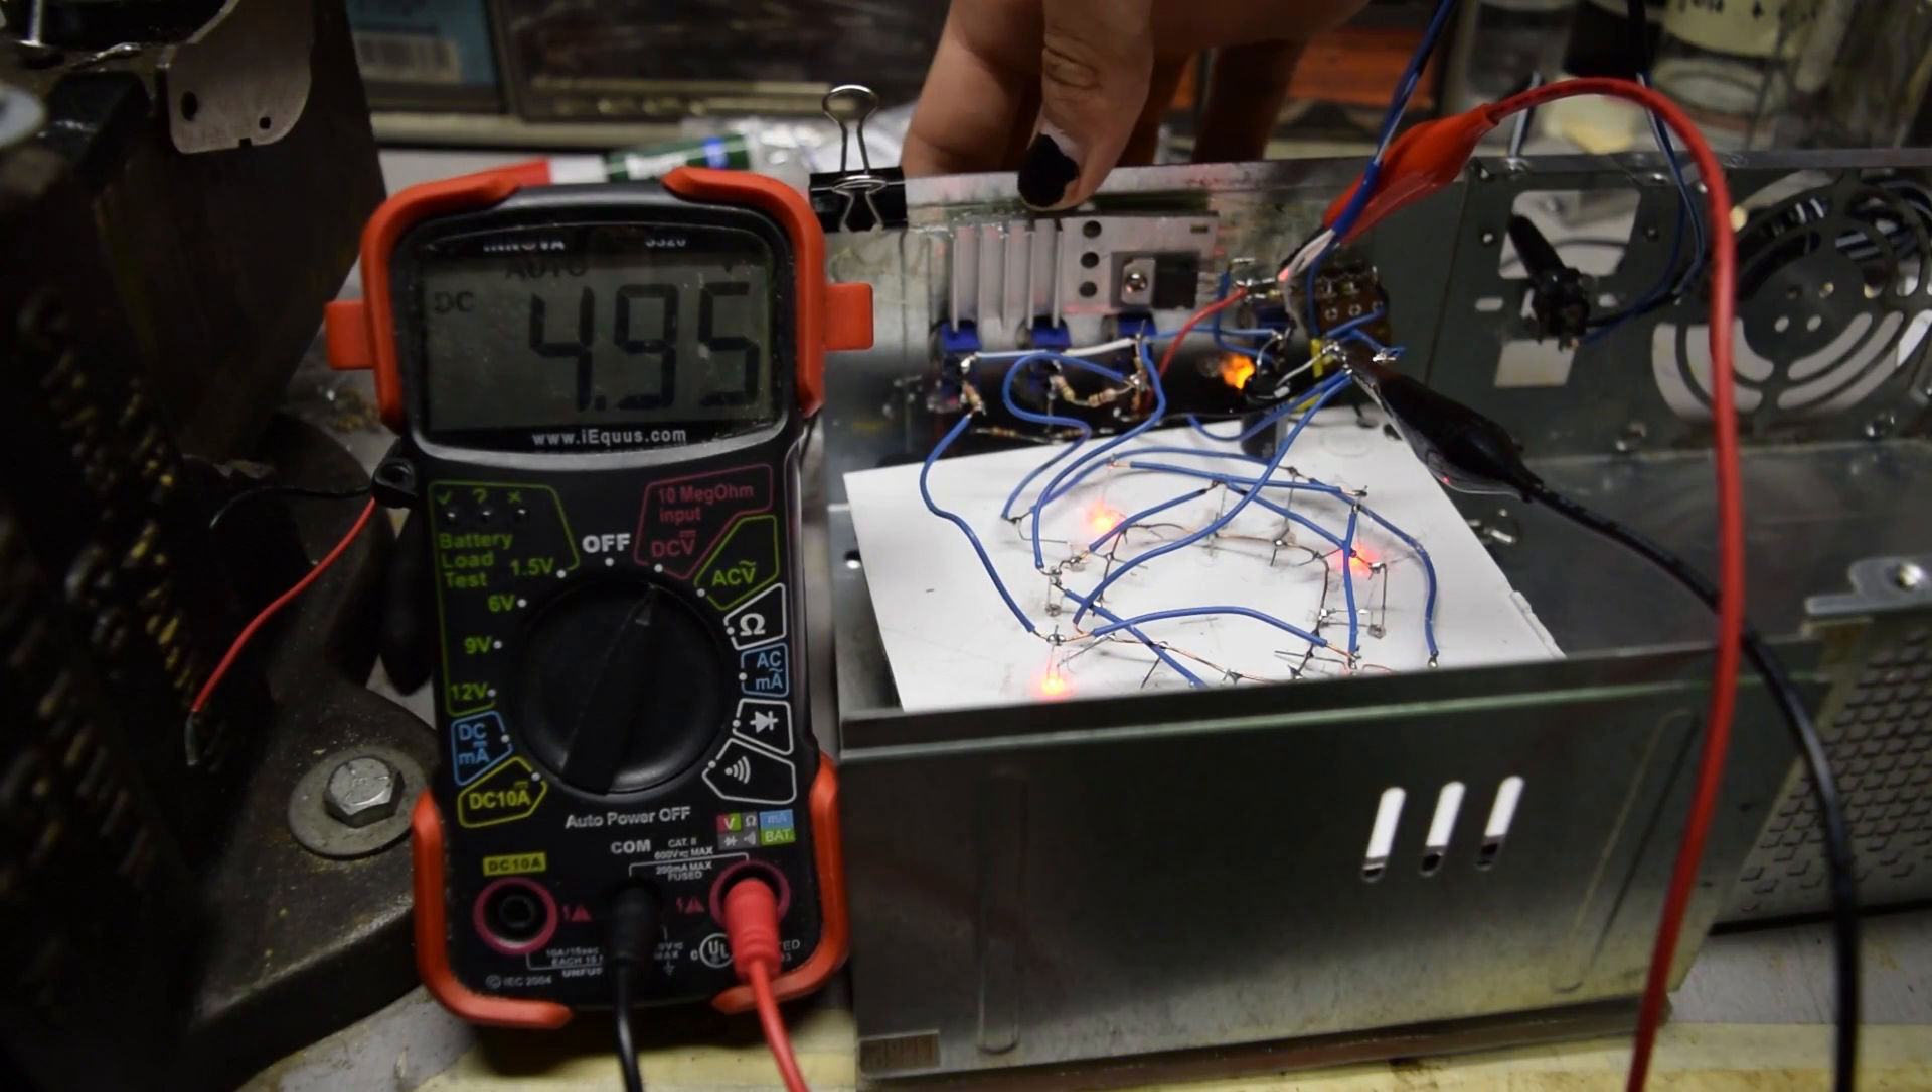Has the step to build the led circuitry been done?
Yes.